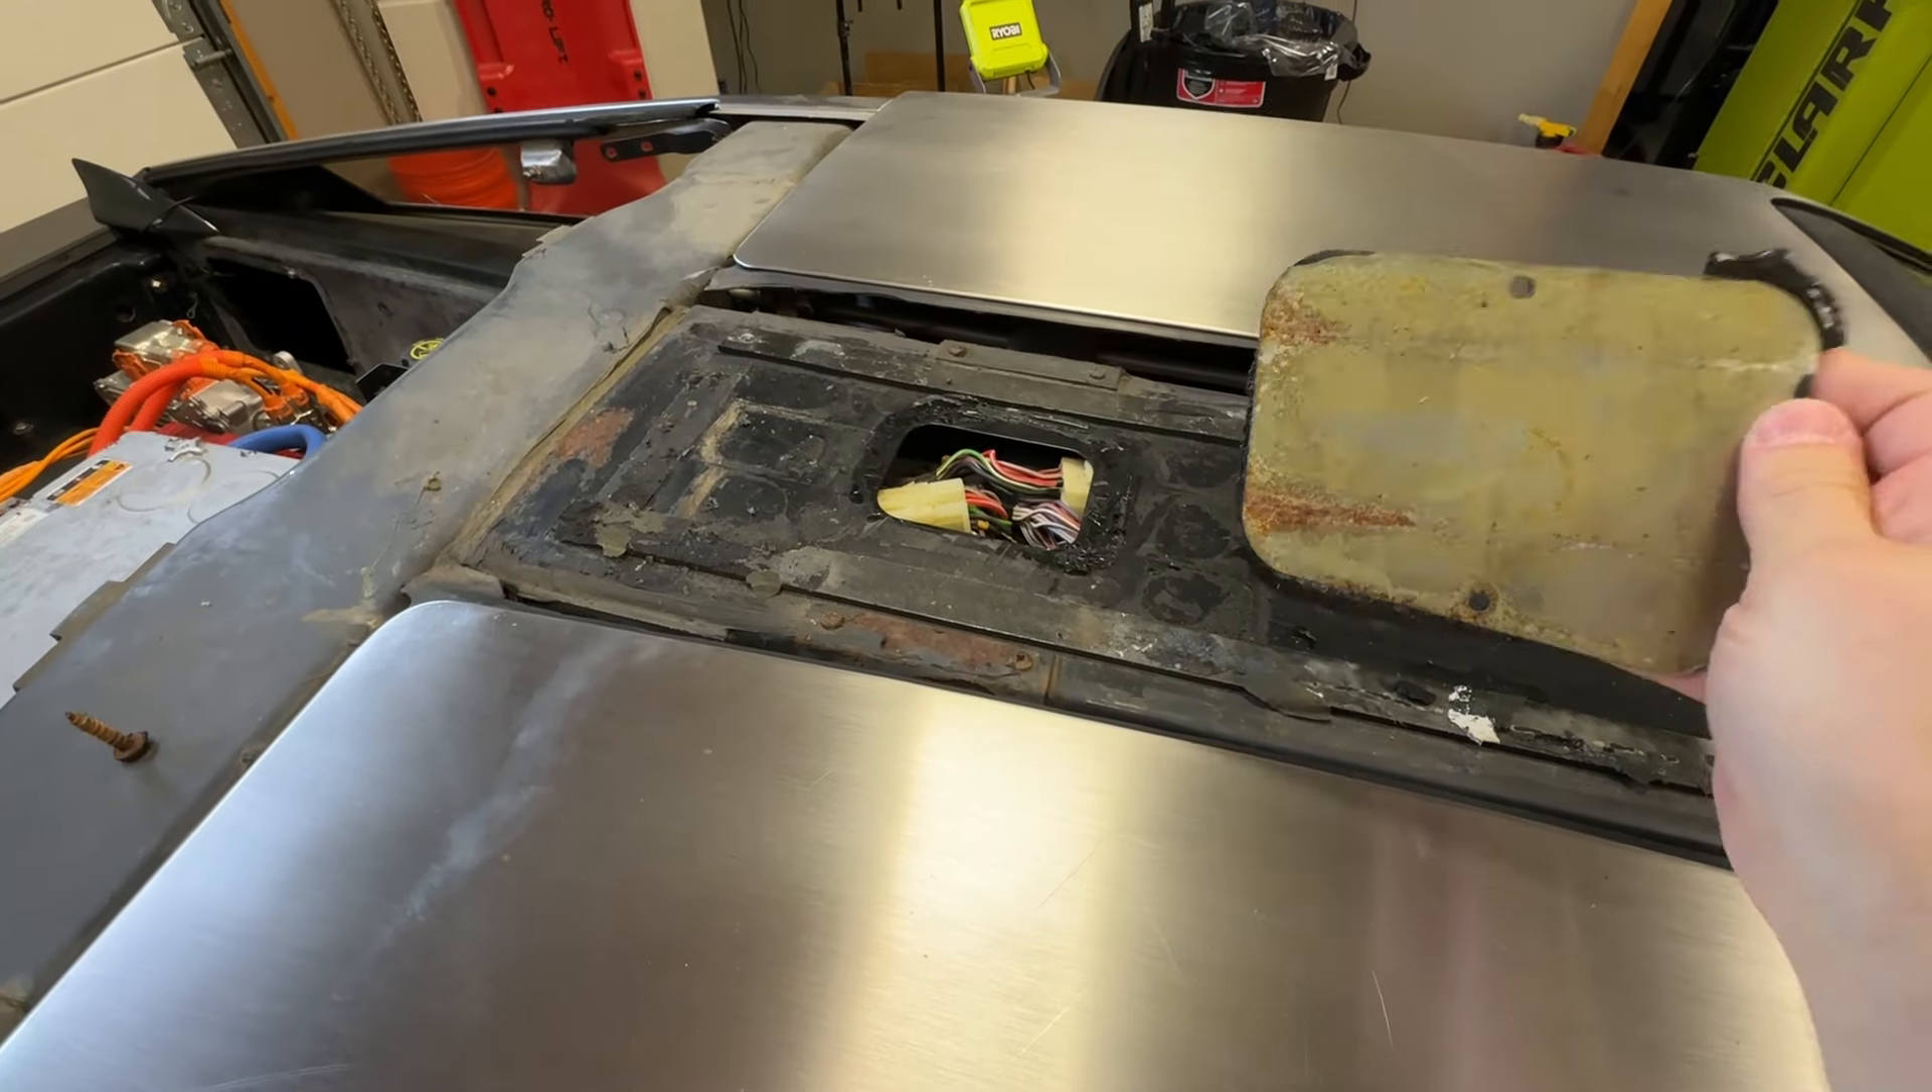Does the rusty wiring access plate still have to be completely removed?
No.